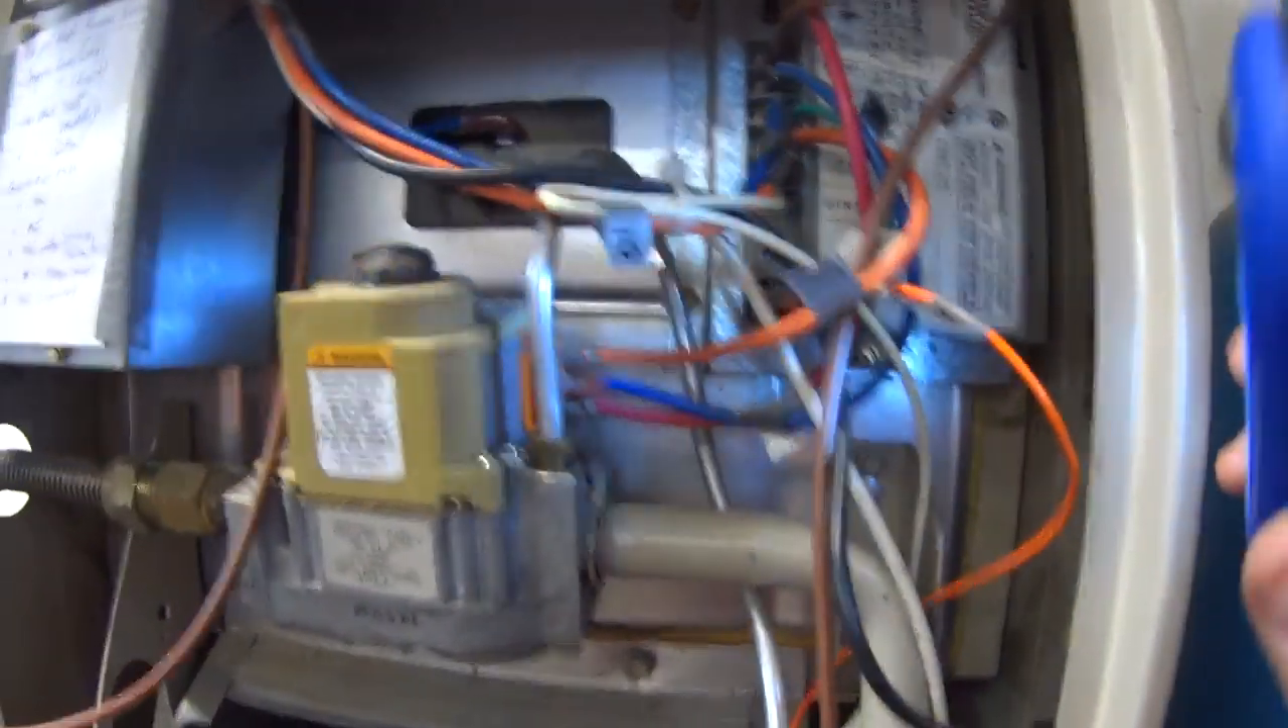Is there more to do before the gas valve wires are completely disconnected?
Yes.